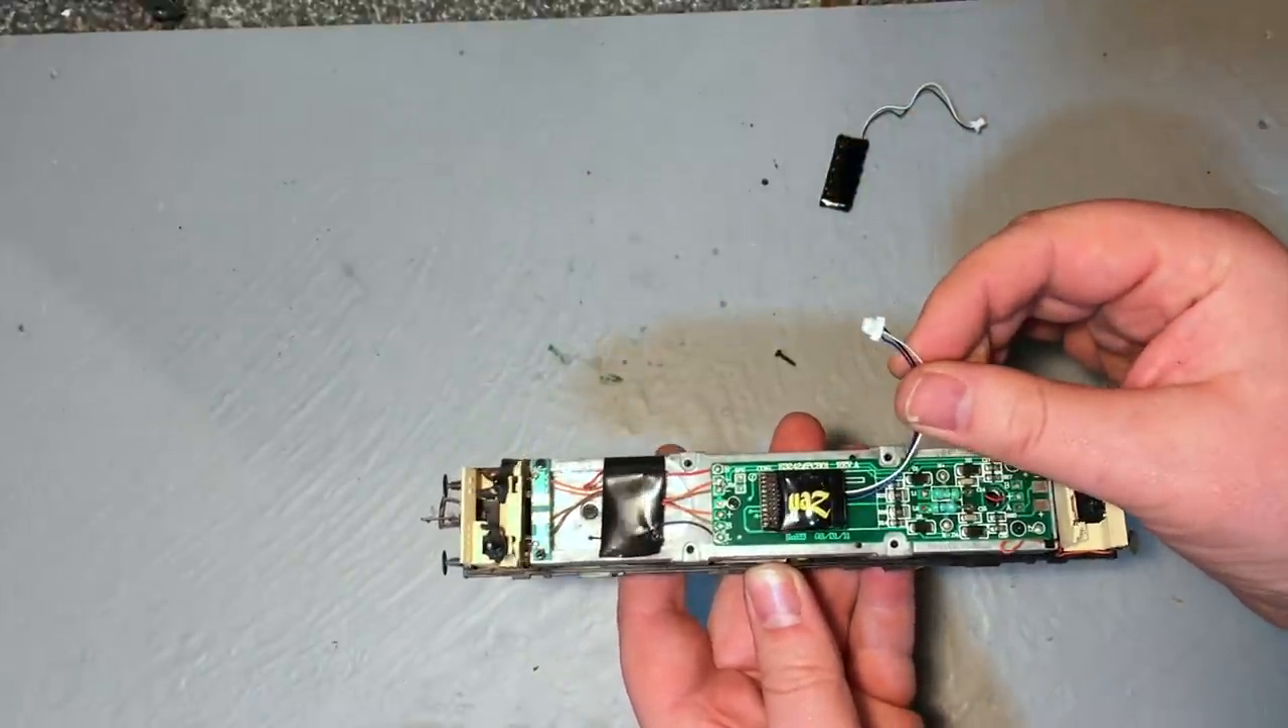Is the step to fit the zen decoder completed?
Yes.